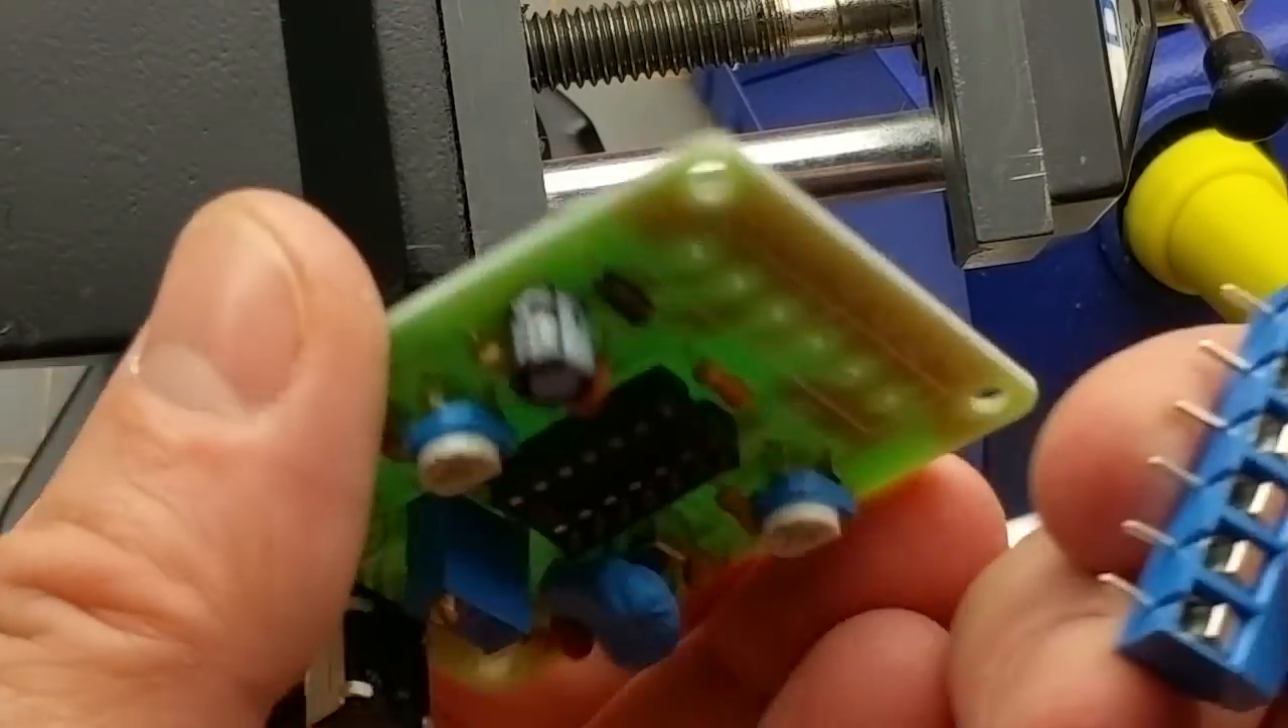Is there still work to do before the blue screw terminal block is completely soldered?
Yes.